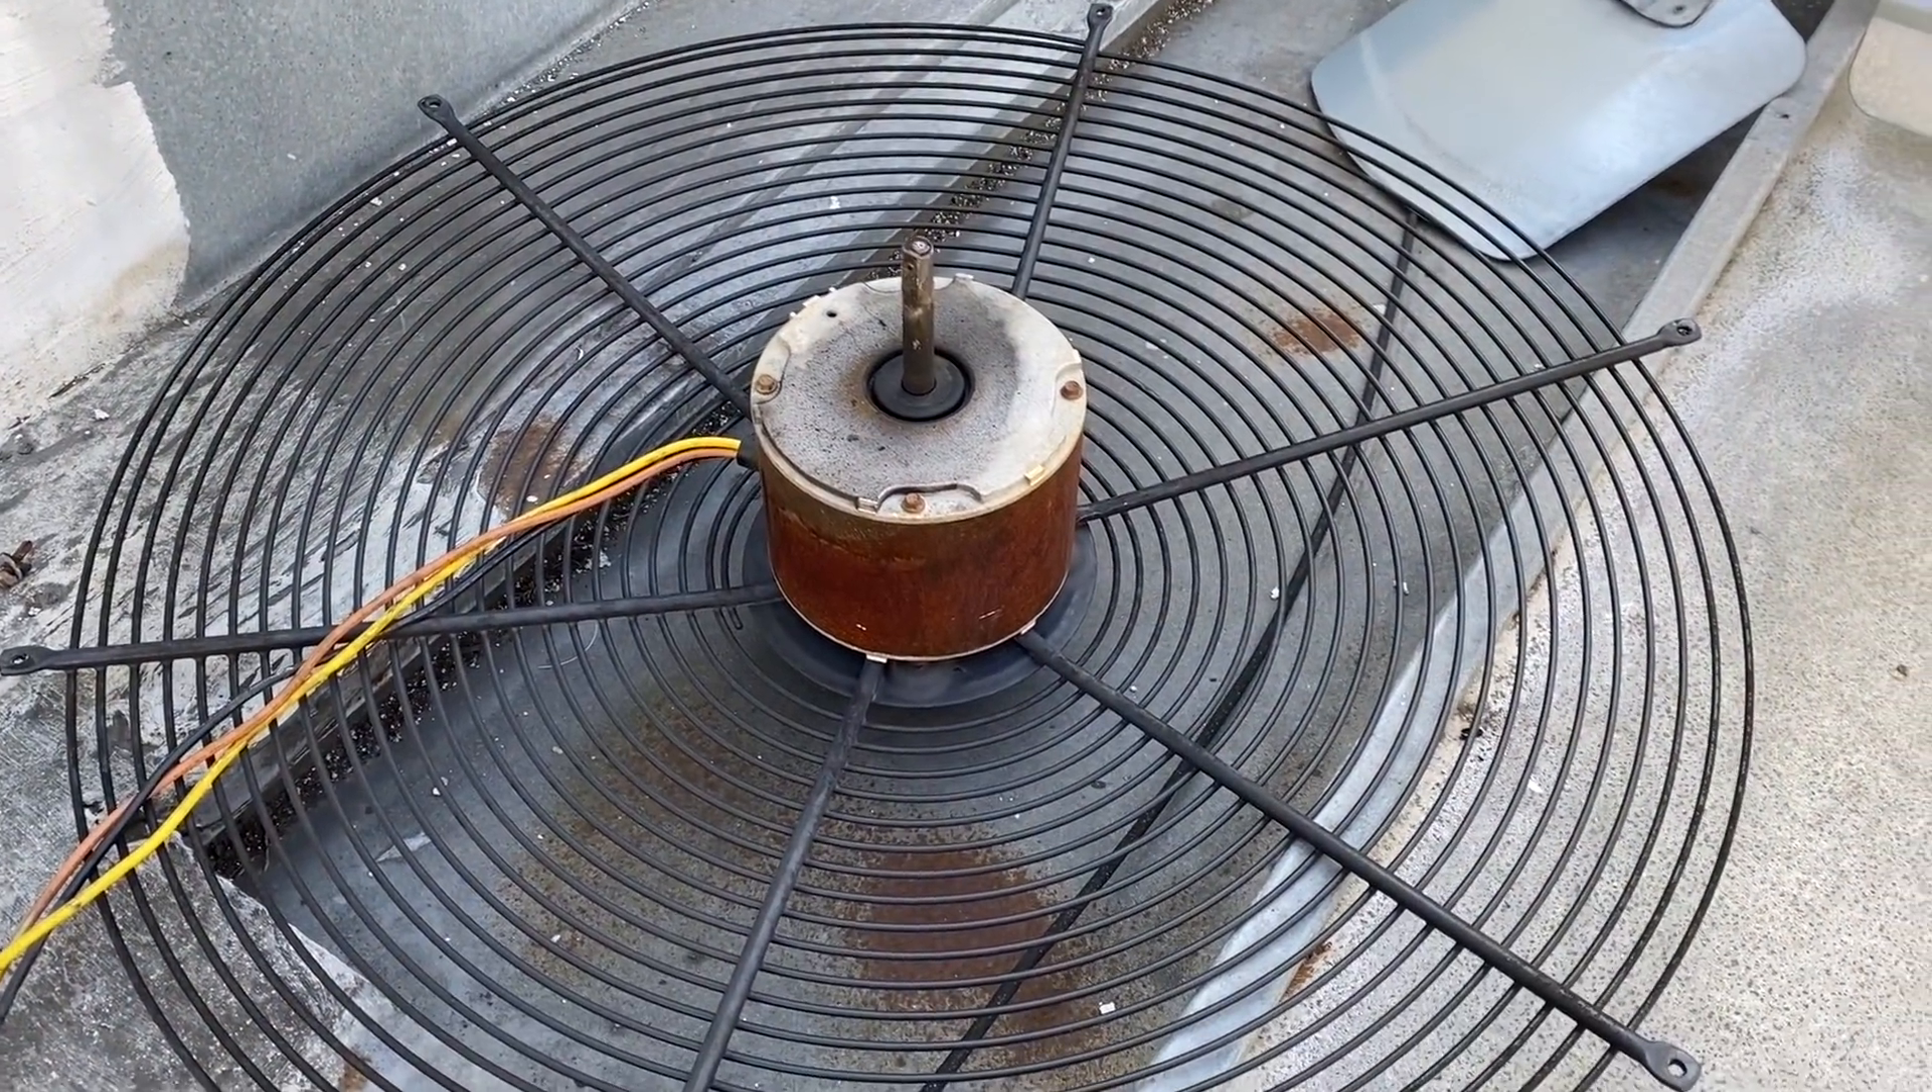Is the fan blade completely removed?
Yes.